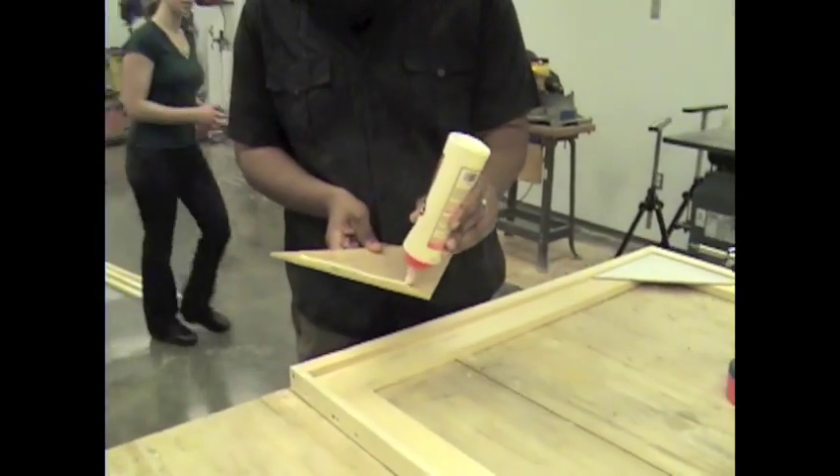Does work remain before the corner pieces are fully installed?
Yes.